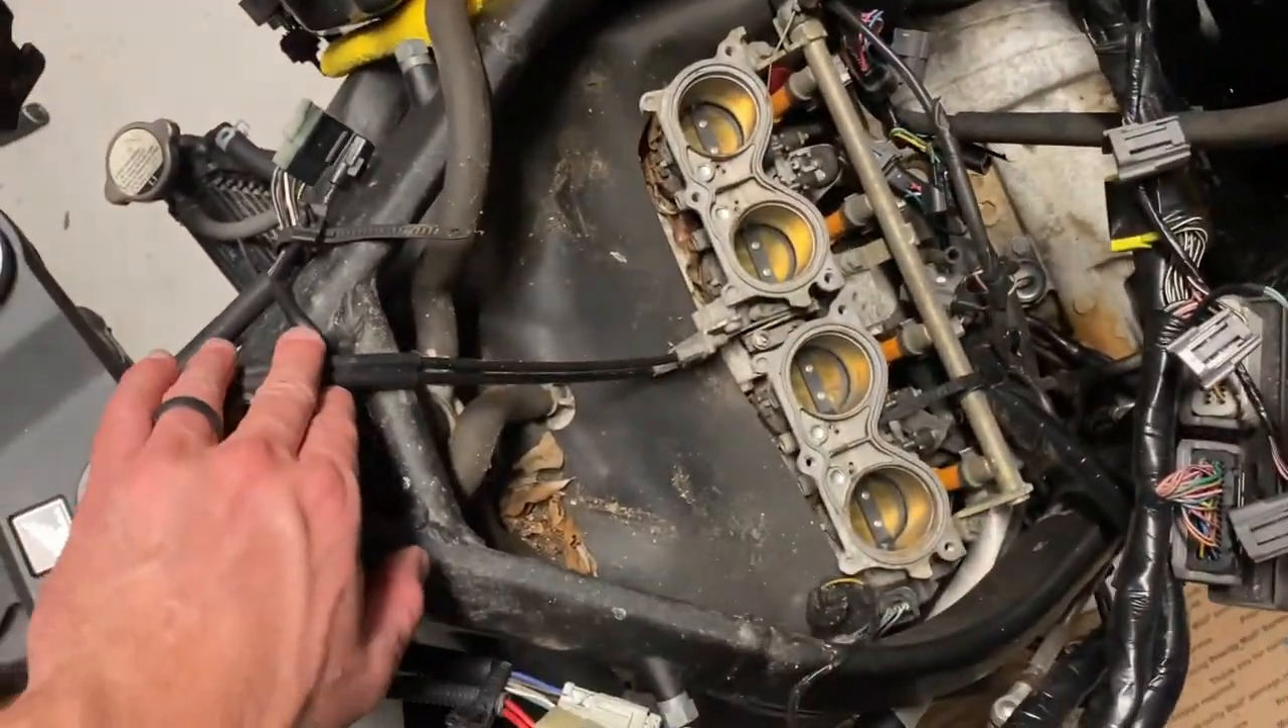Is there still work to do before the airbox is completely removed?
No.